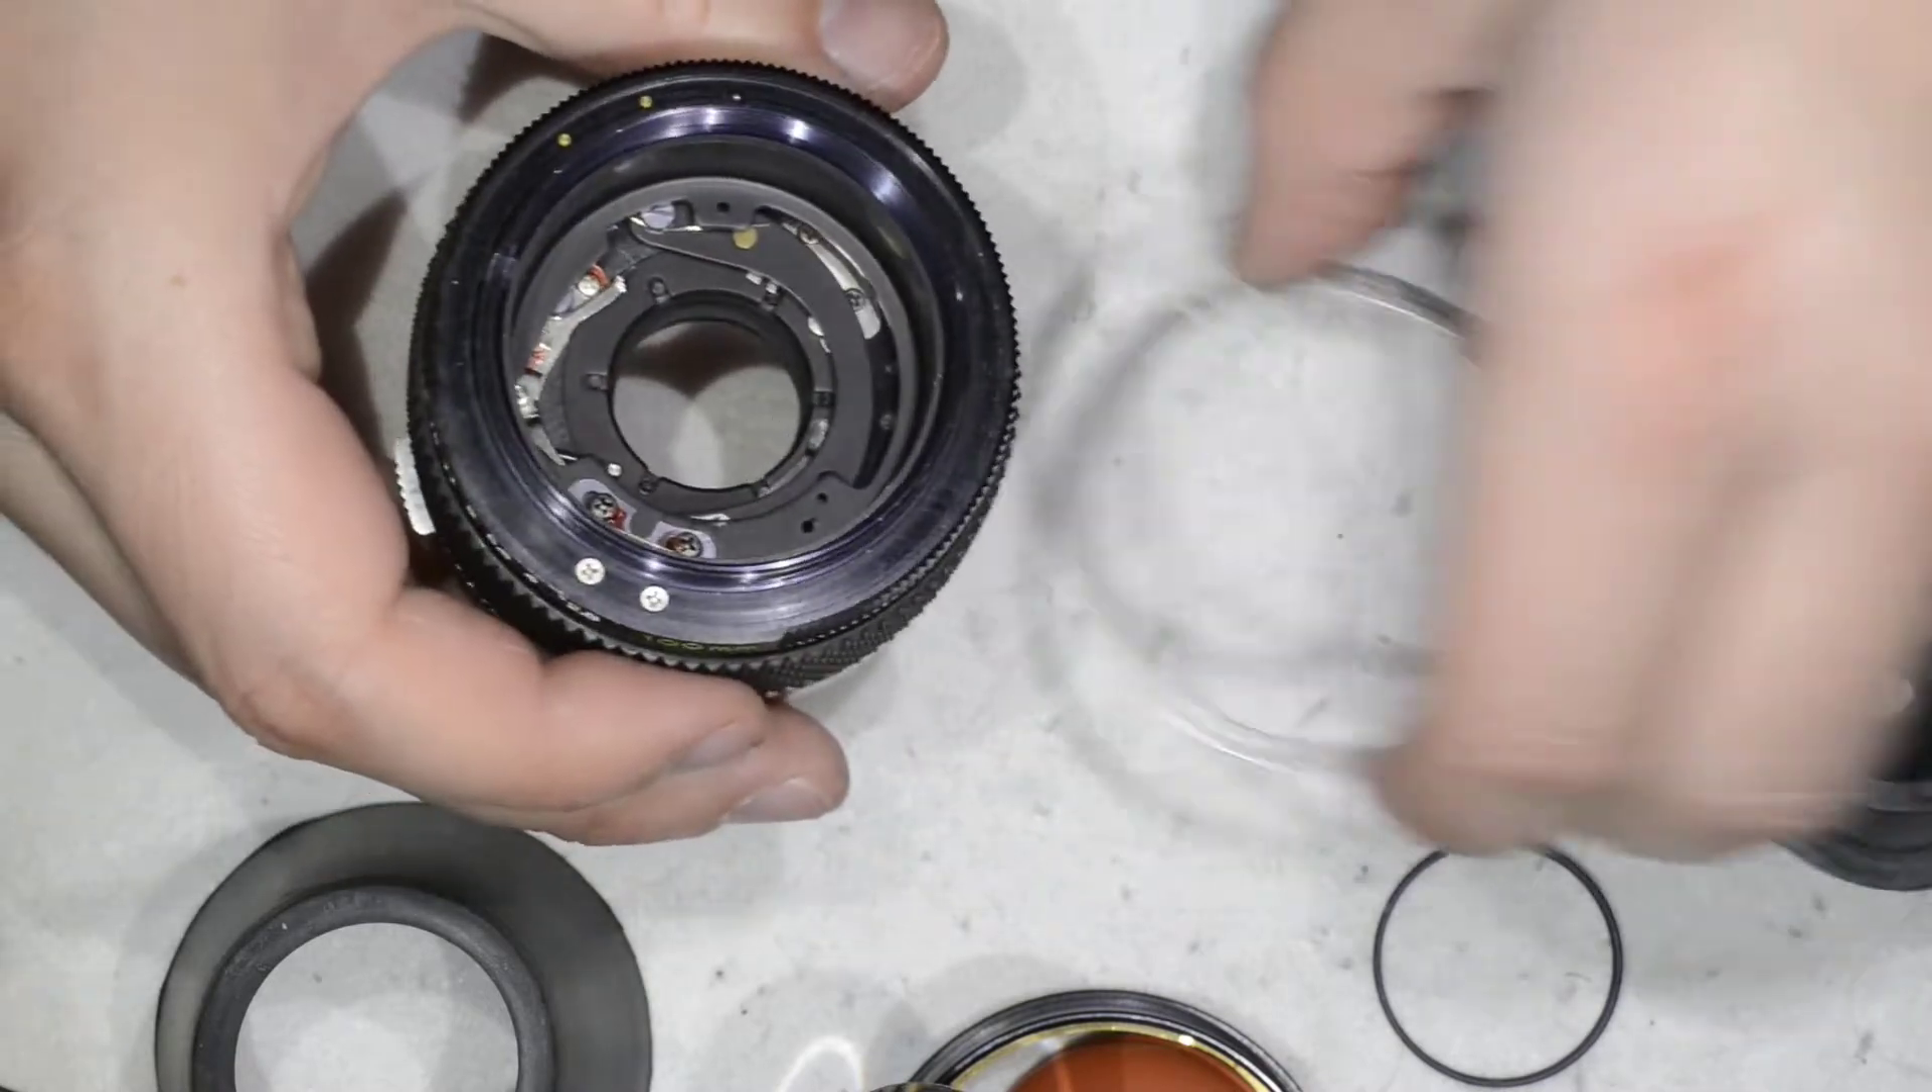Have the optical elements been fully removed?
Yes.